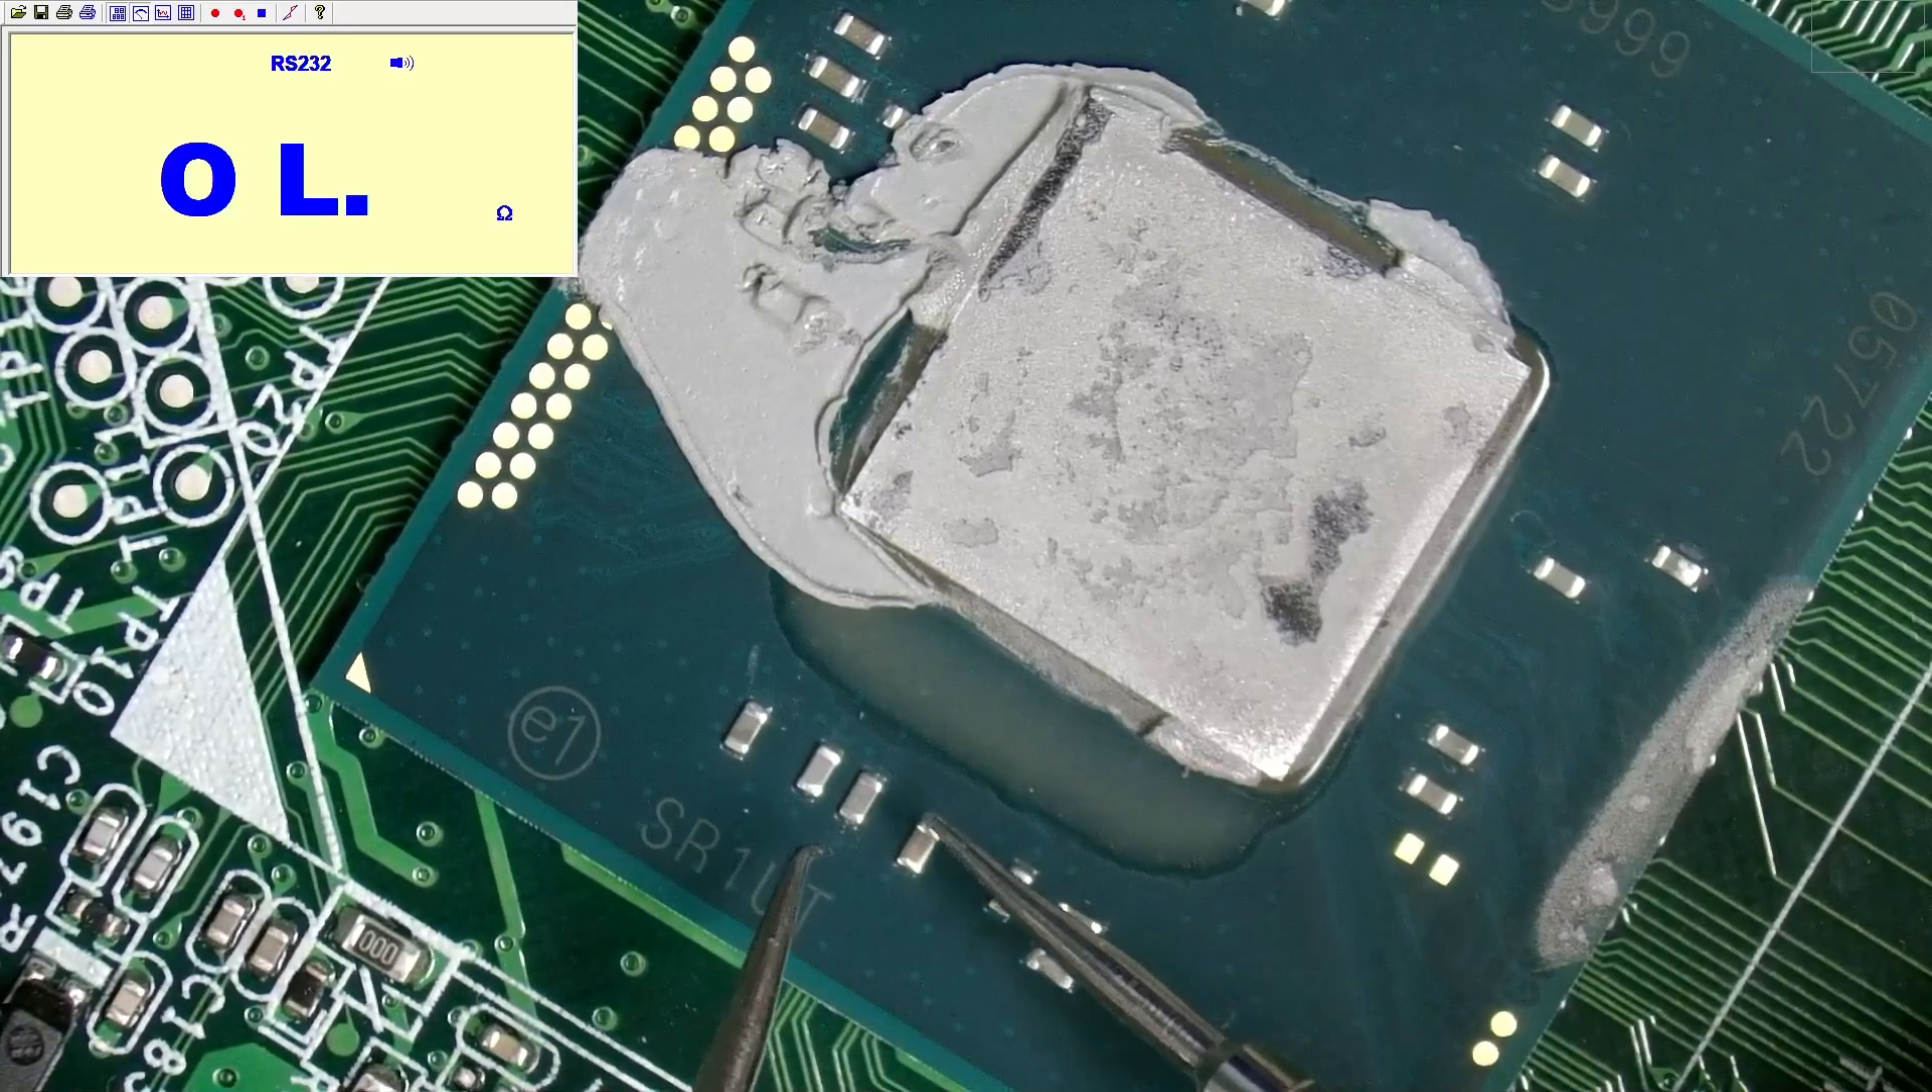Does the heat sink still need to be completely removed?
No.